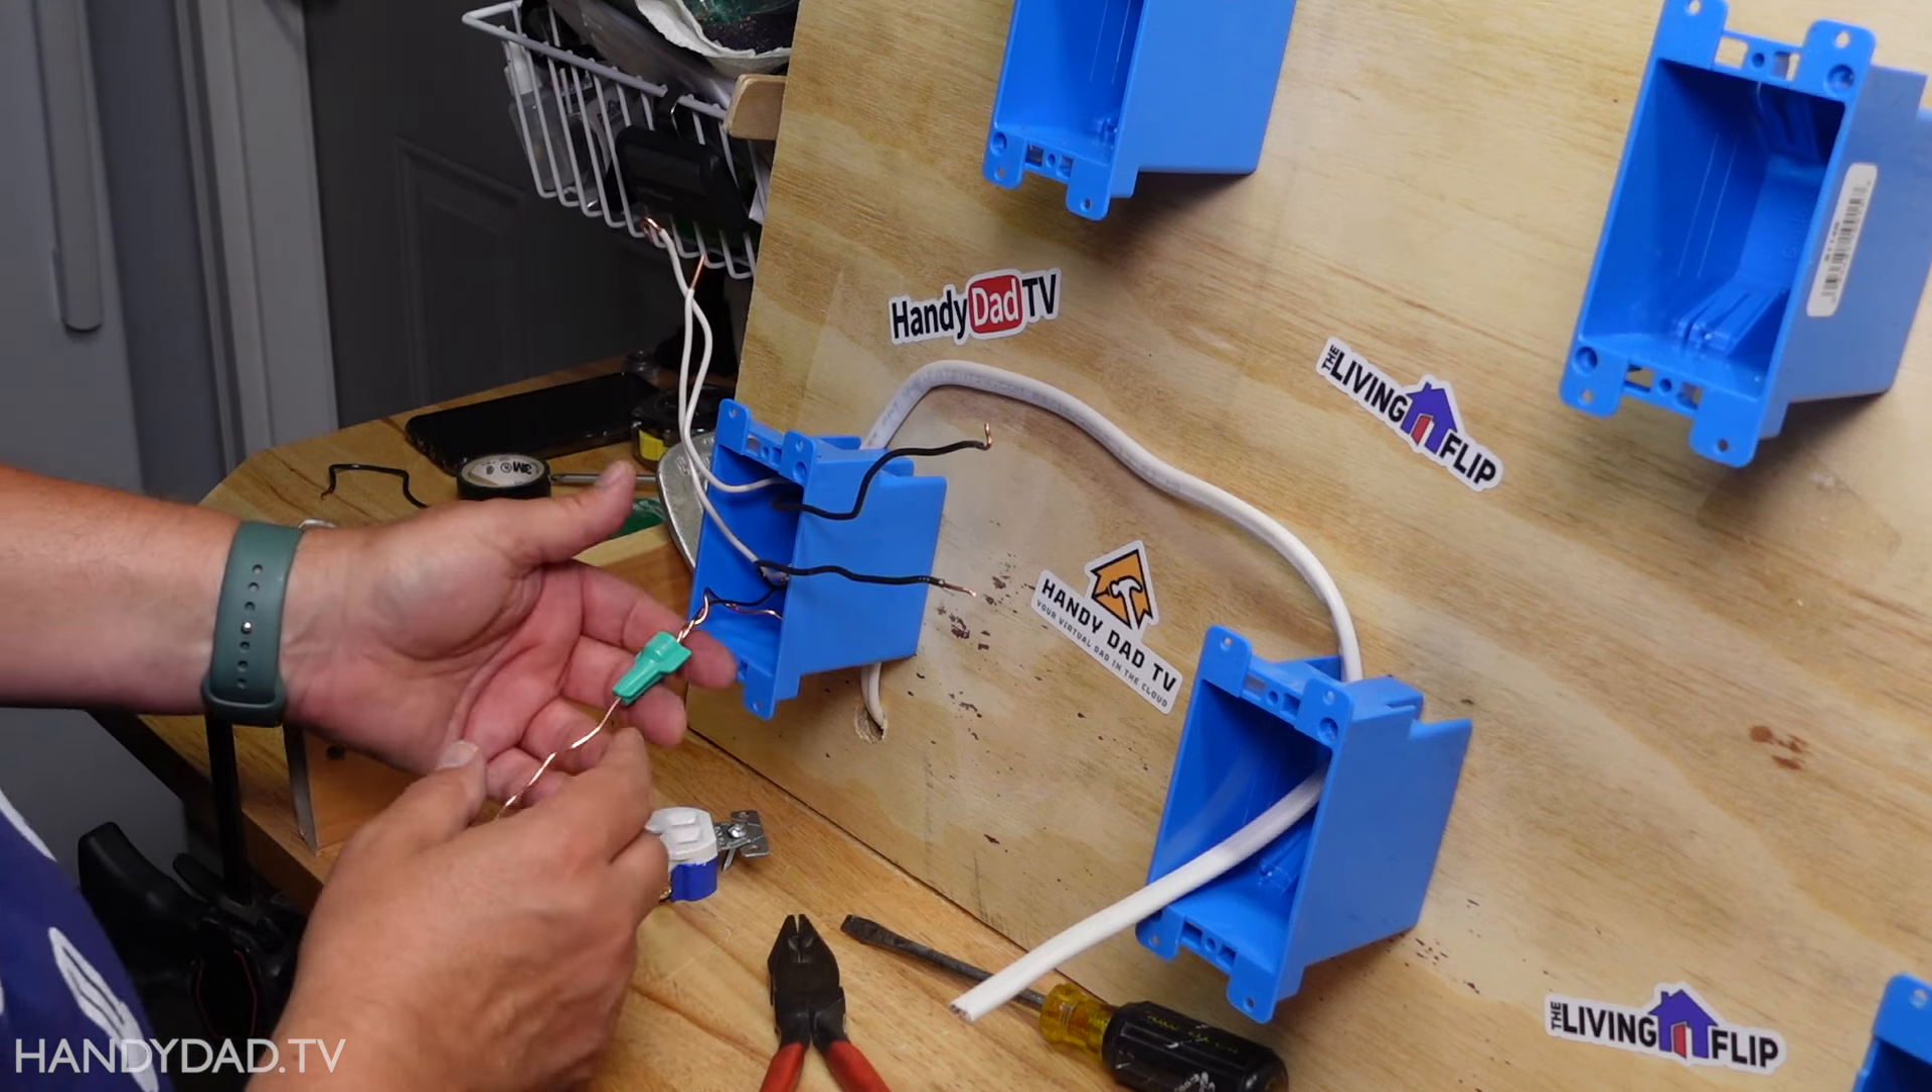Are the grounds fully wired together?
Yes.